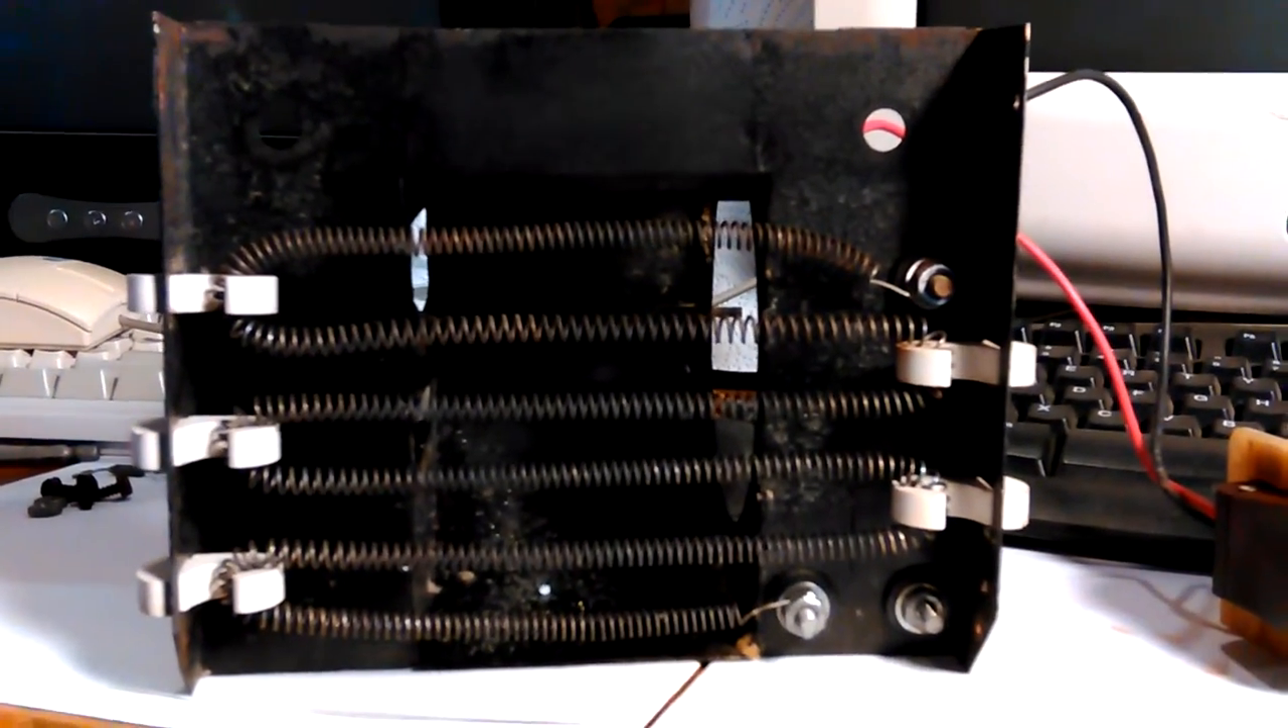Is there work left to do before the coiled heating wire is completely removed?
Yes.